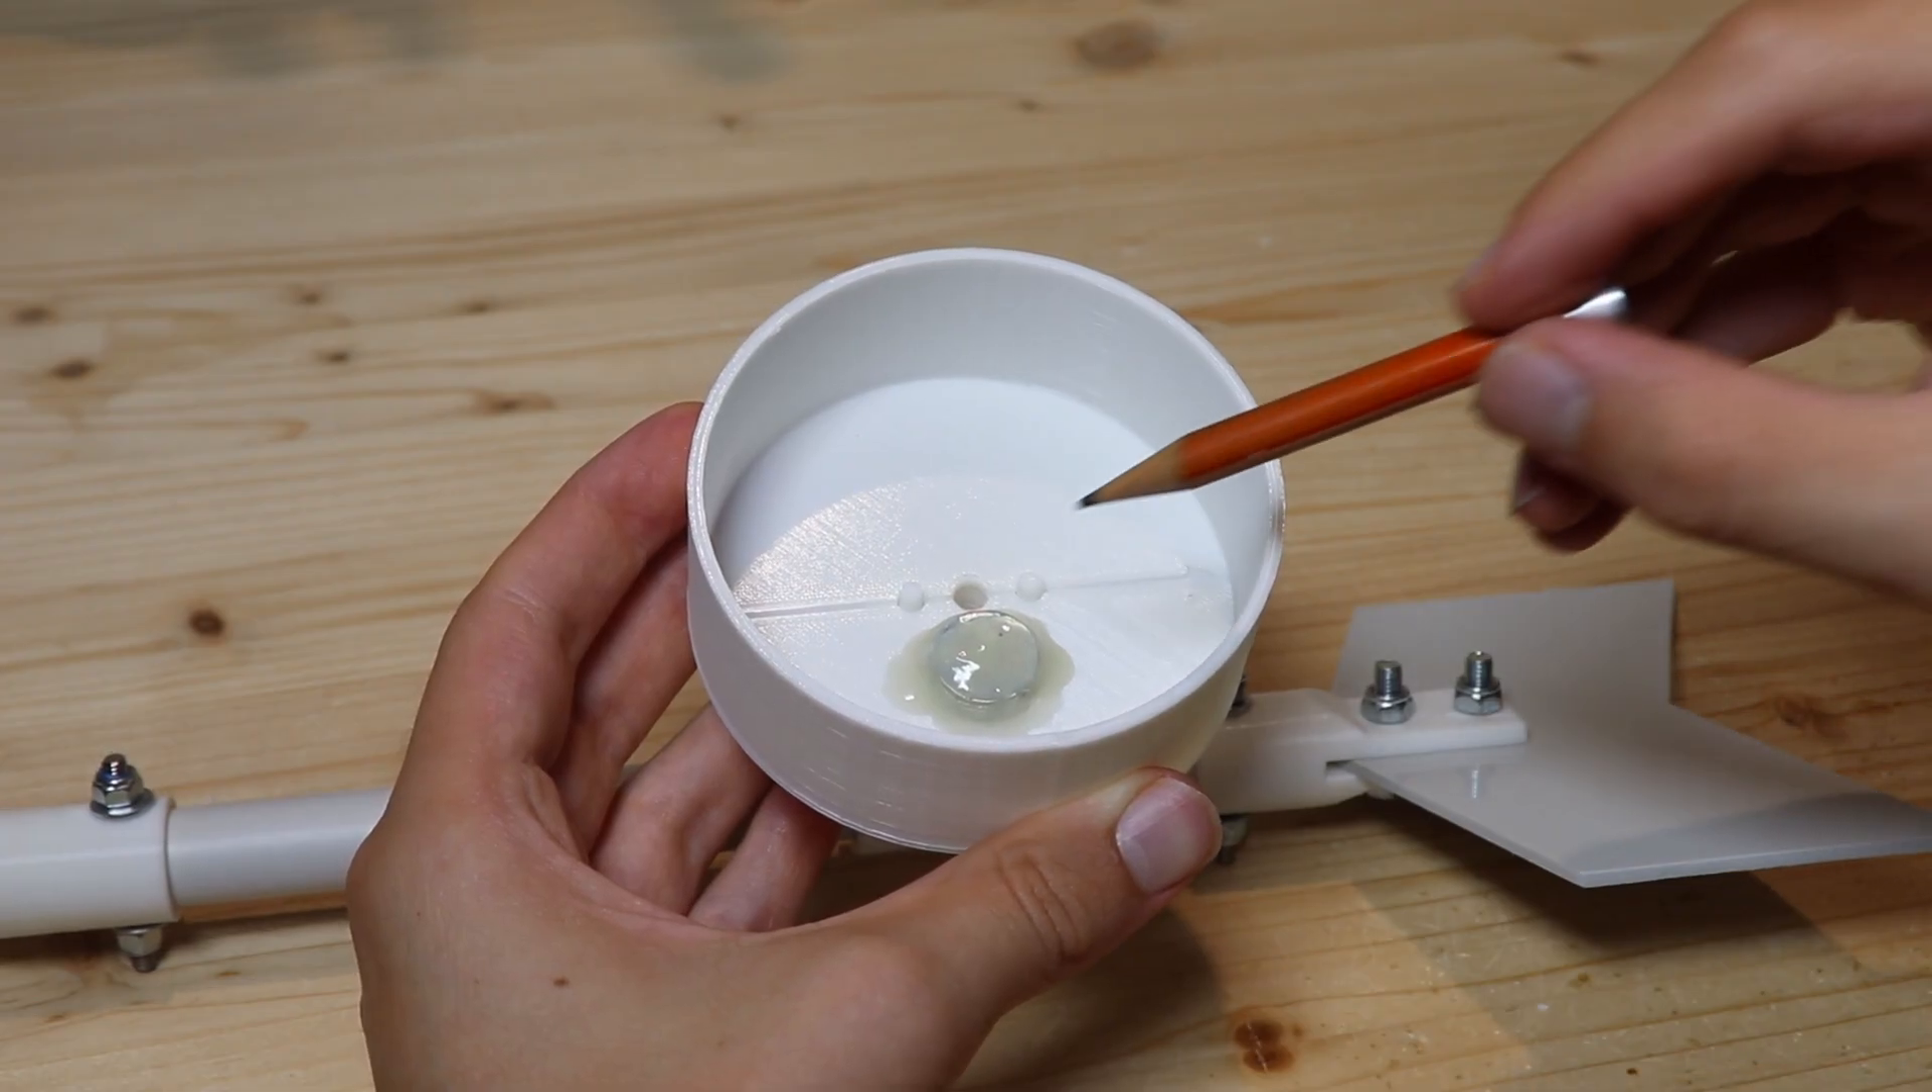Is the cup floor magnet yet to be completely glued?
No.